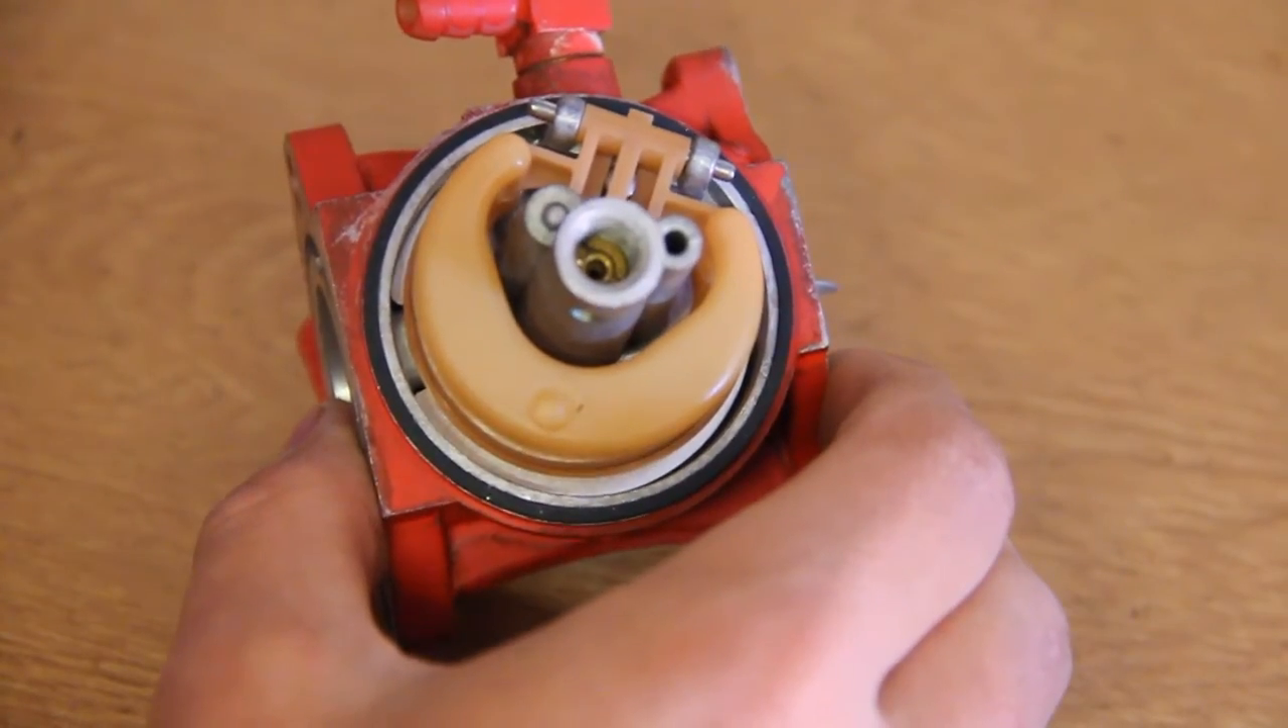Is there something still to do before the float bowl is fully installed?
Yes.